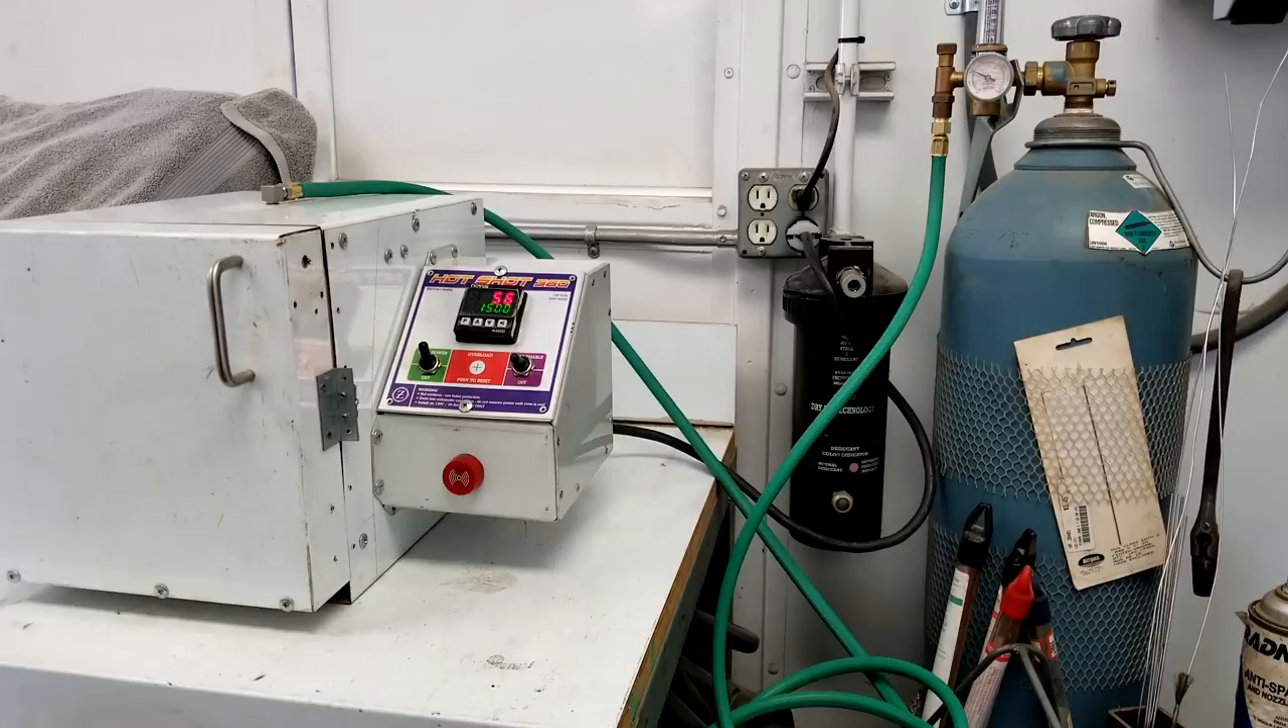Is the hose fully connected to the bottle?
Yes.